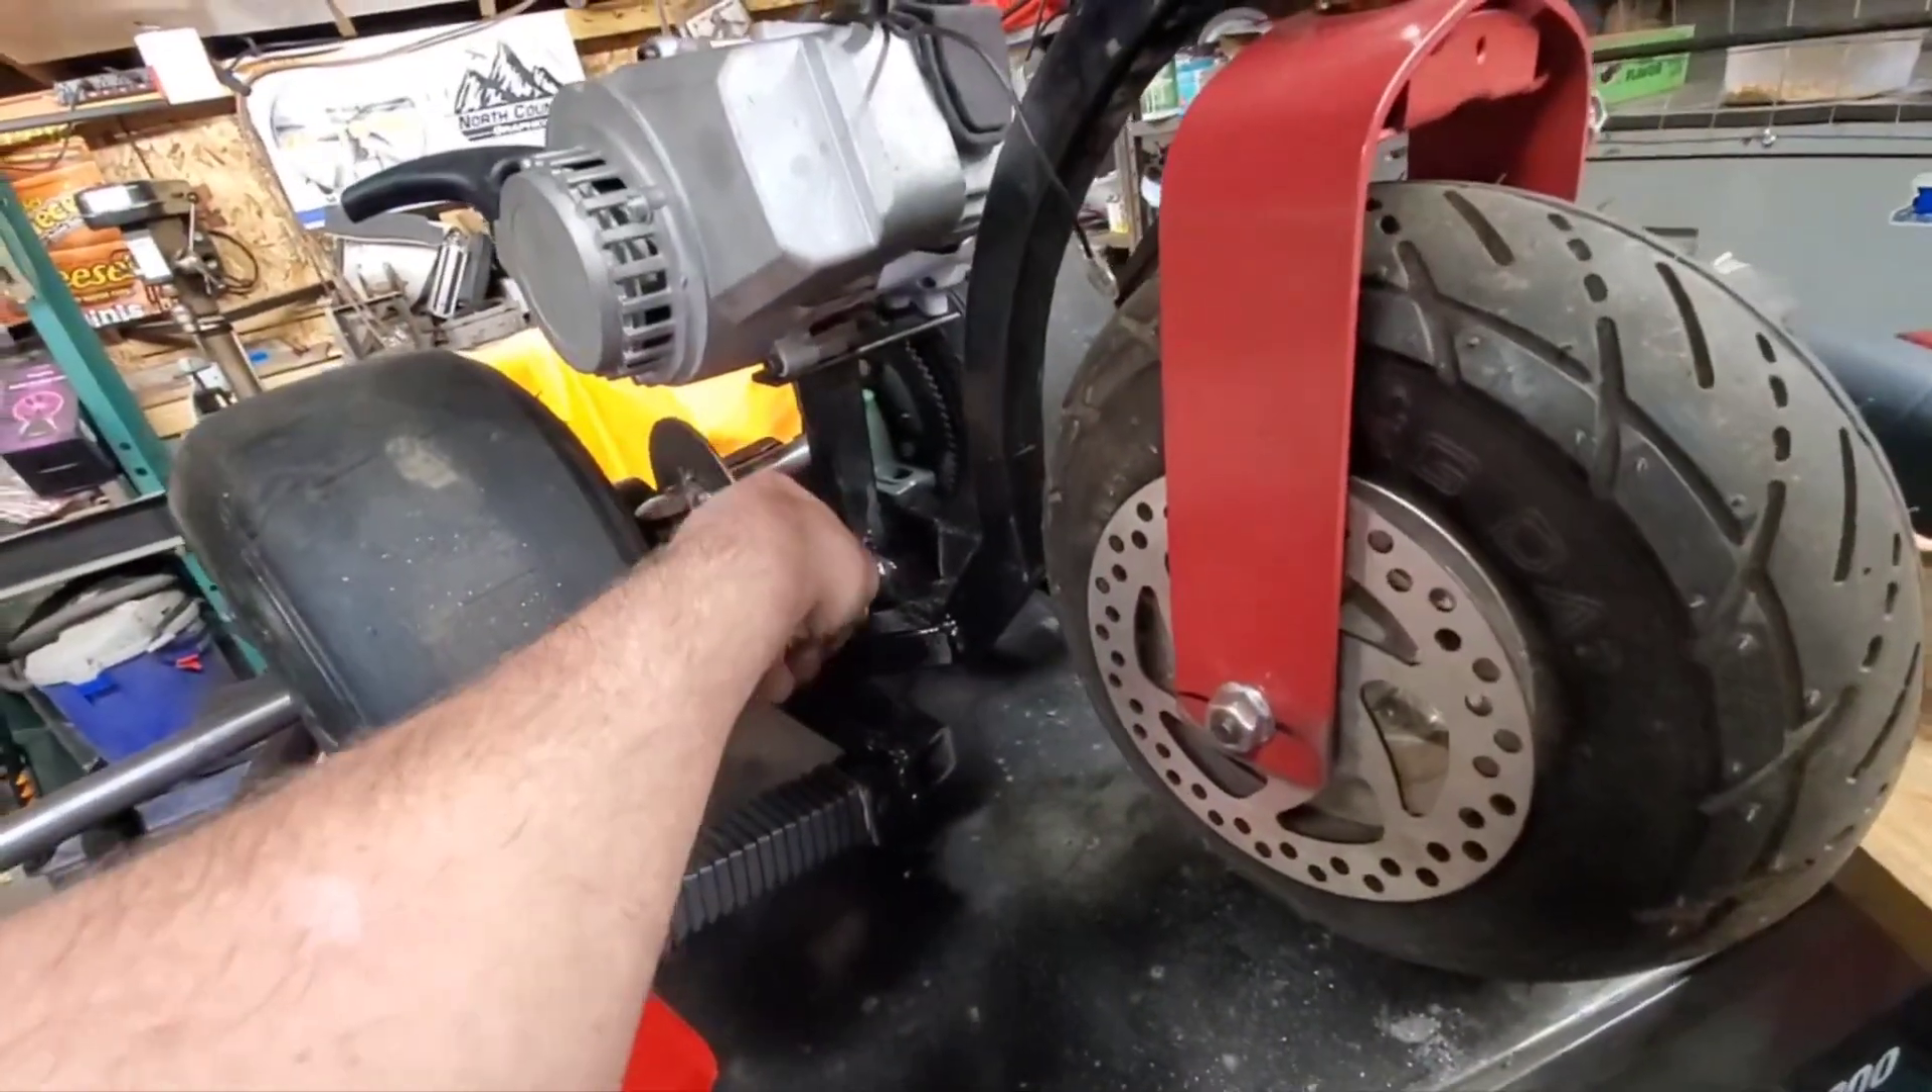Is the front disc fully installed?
Yes.